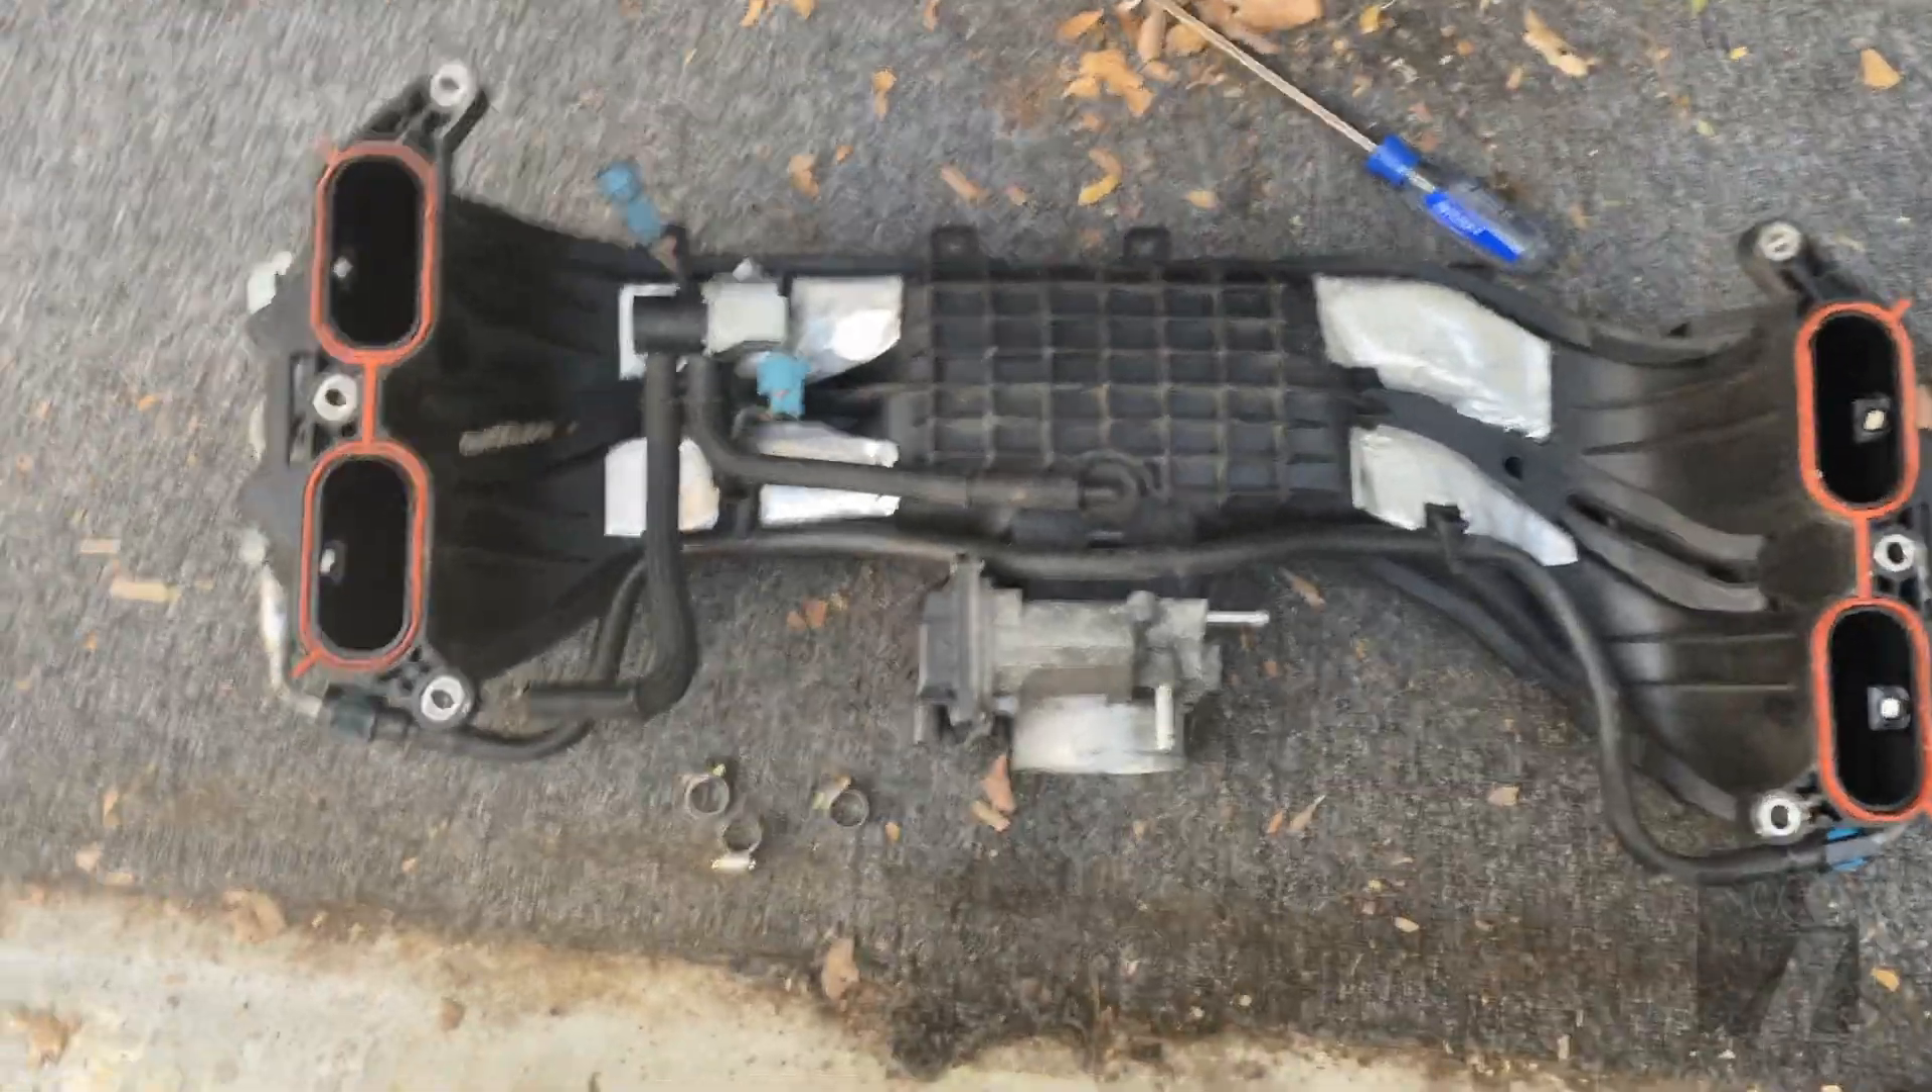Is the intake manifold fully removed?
Yes.